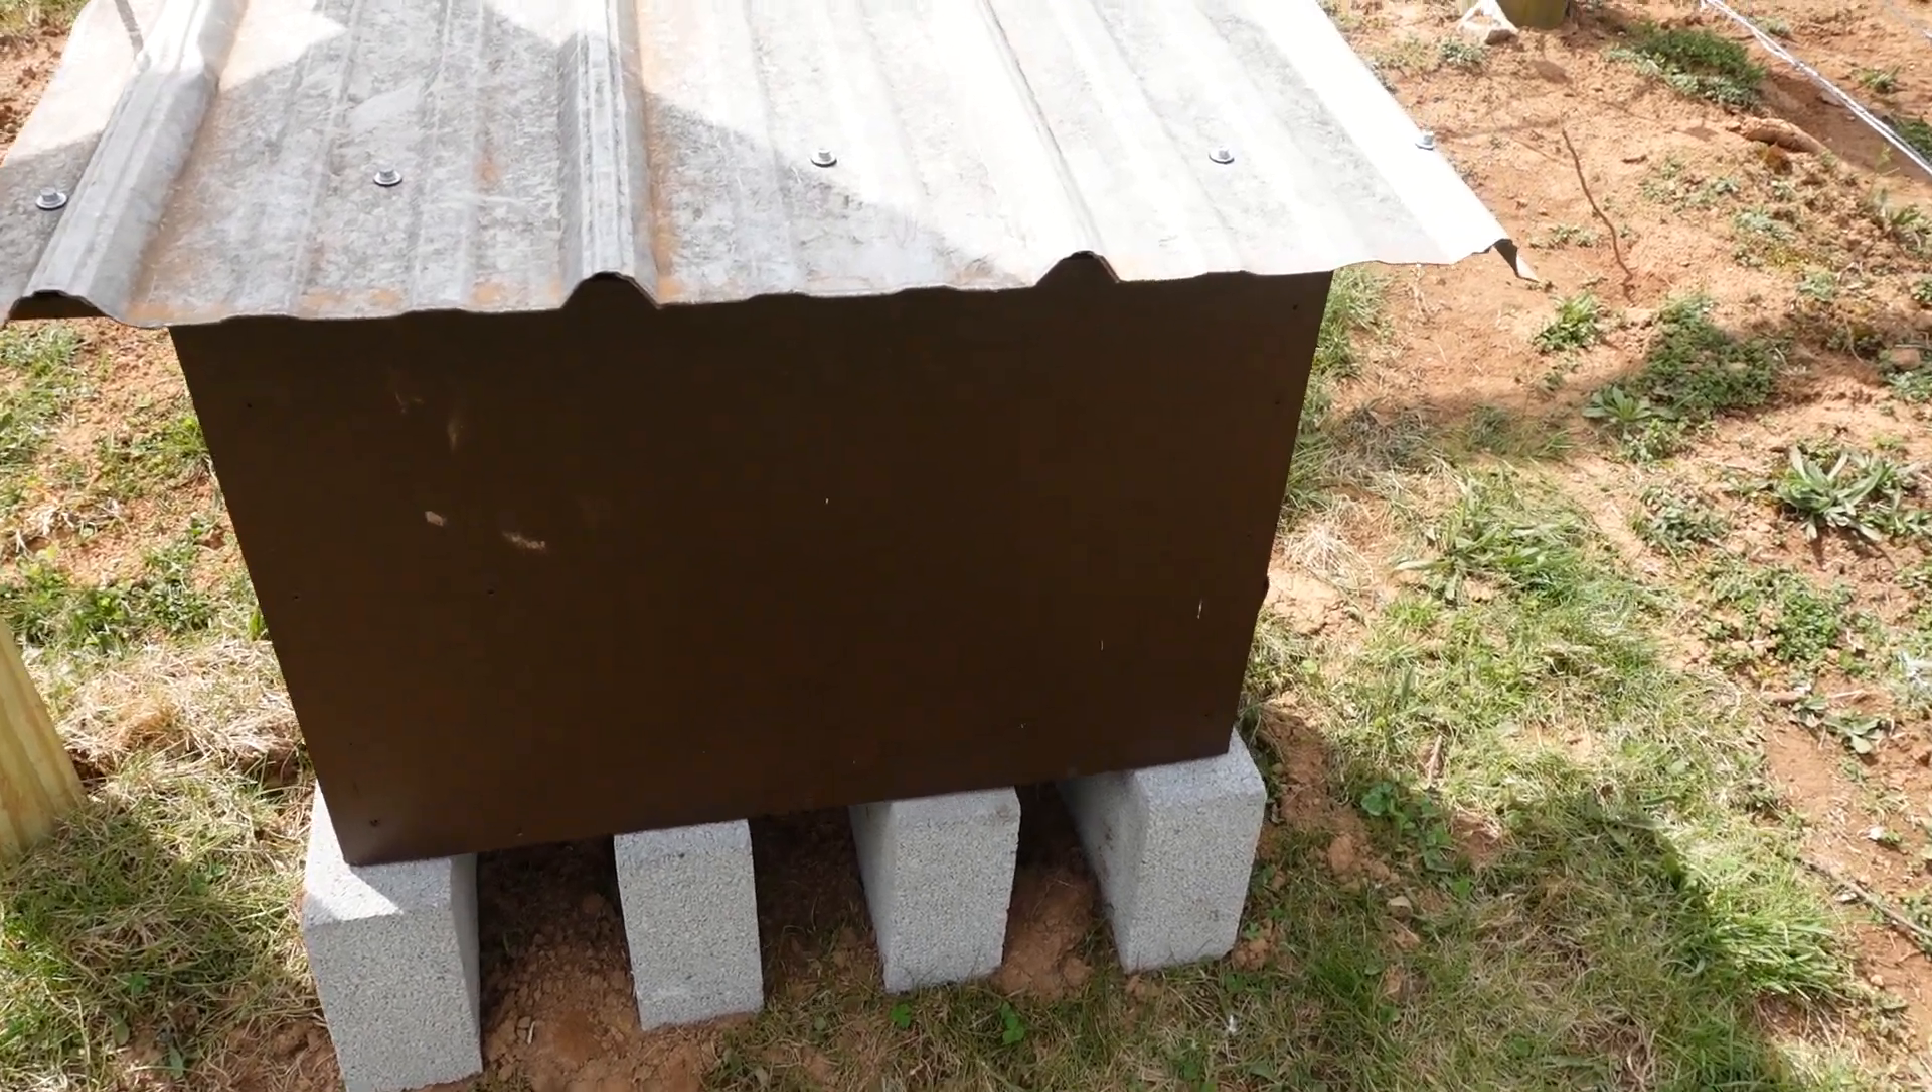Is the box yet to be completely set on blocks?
No.